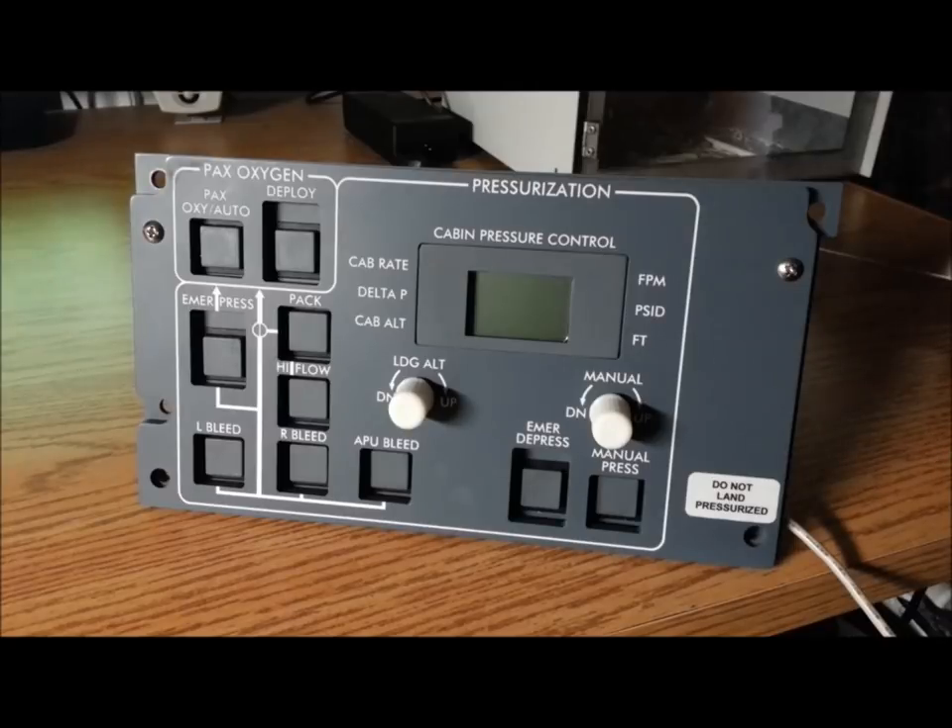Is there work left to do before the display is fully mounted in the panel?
No.